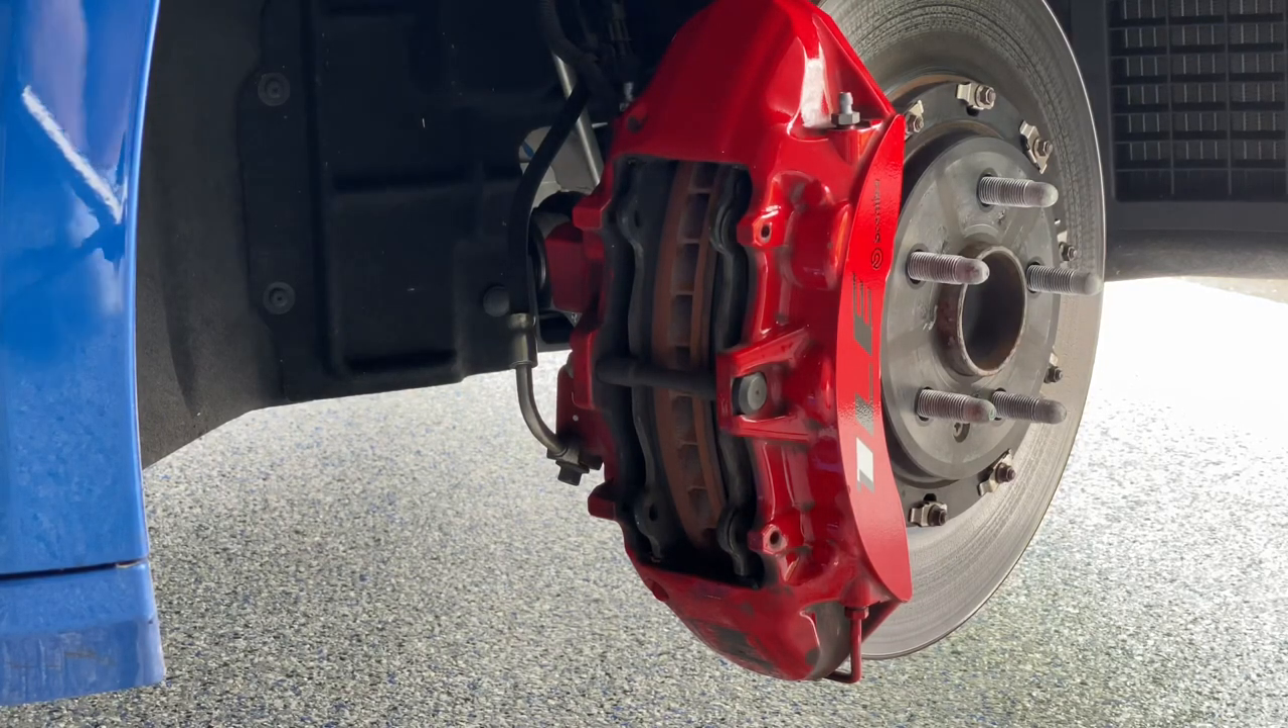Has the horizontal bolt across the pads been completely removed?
No.